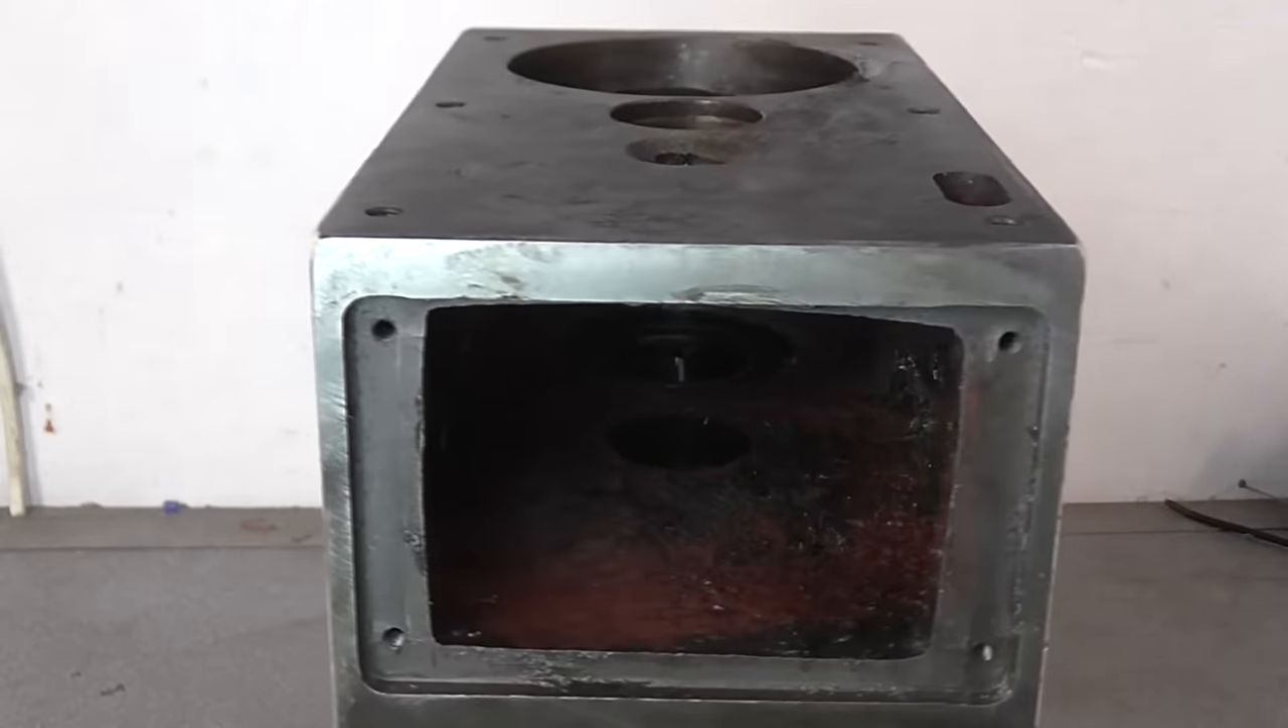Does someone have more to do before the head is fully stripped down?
No.